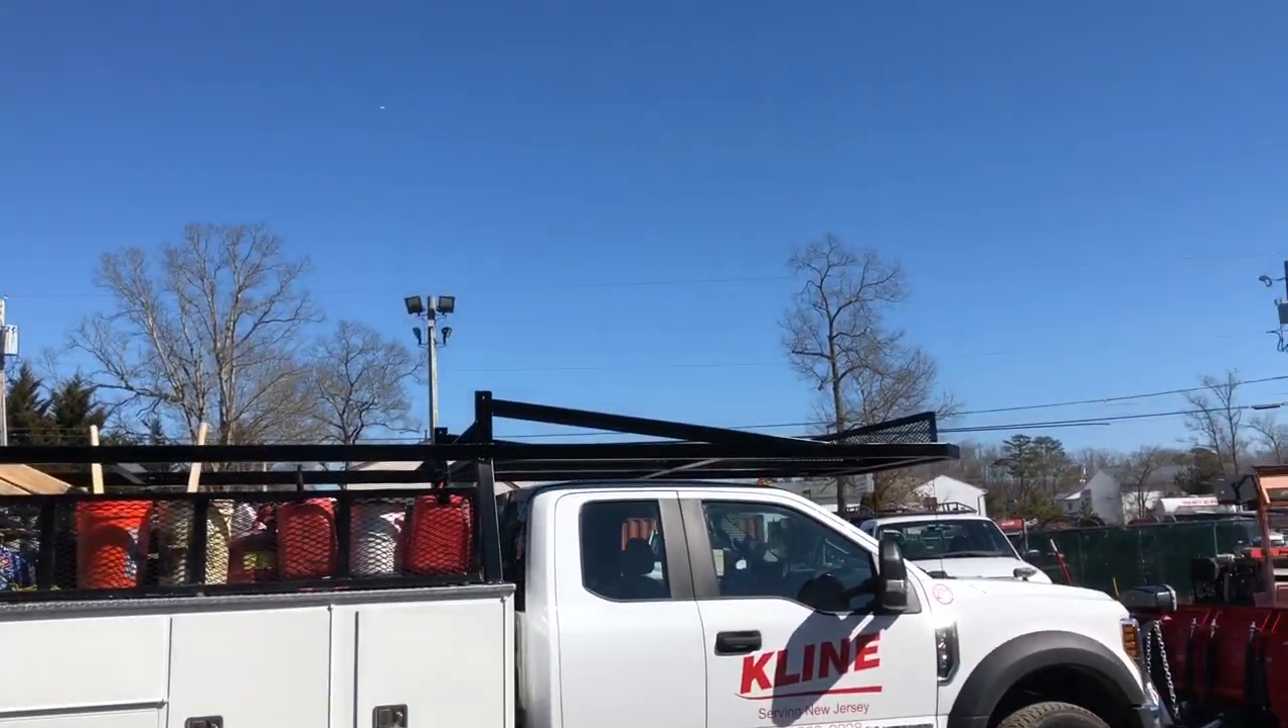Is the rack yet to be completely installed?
No.